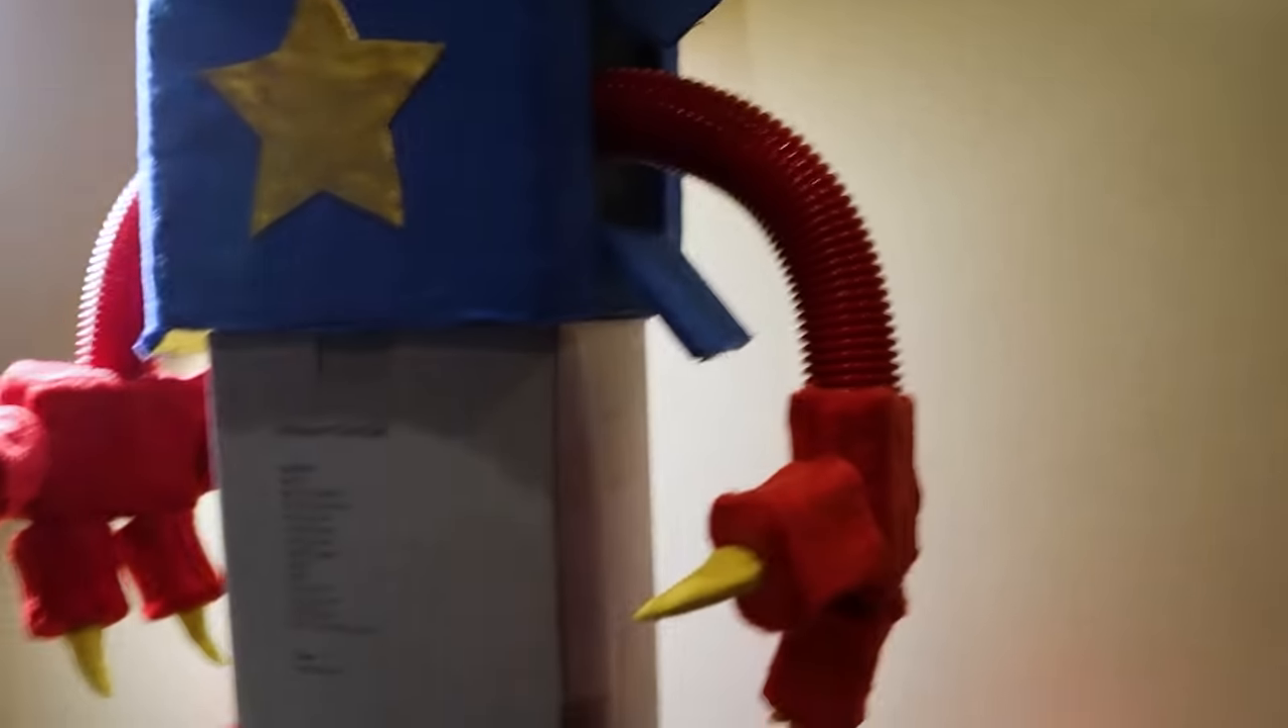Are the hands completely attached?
Yes.